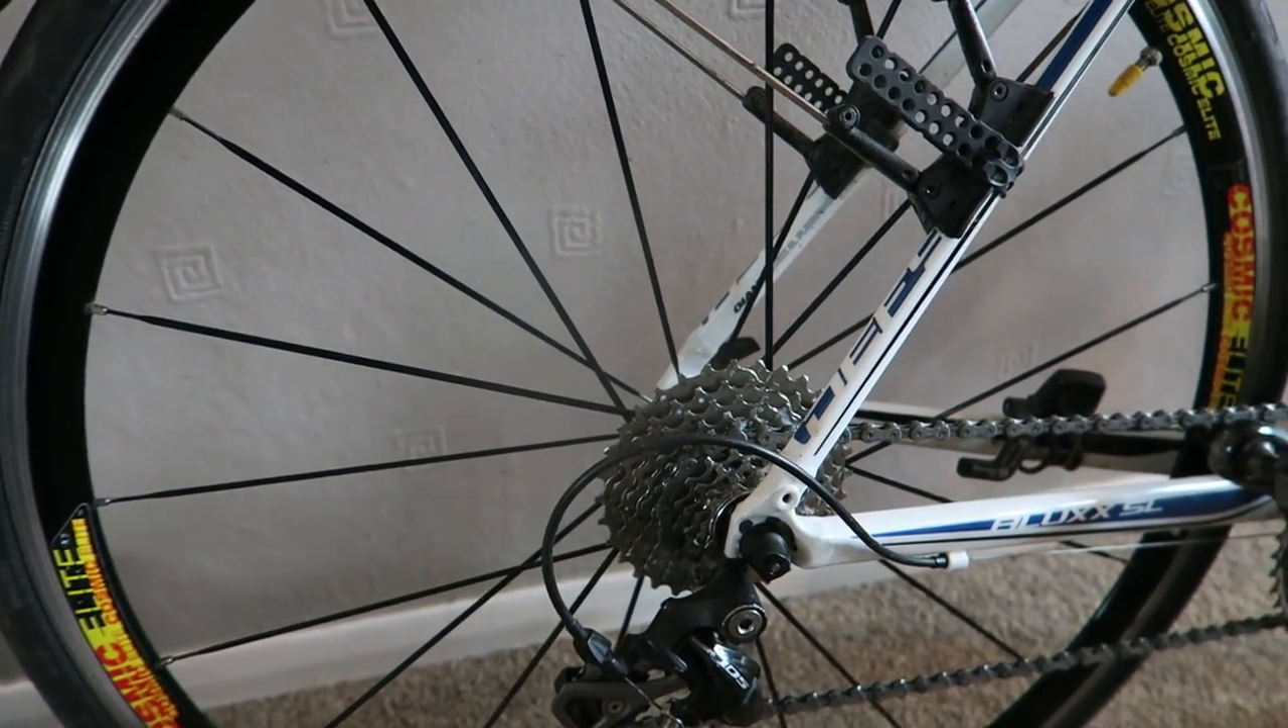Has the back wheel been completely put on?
Yes.